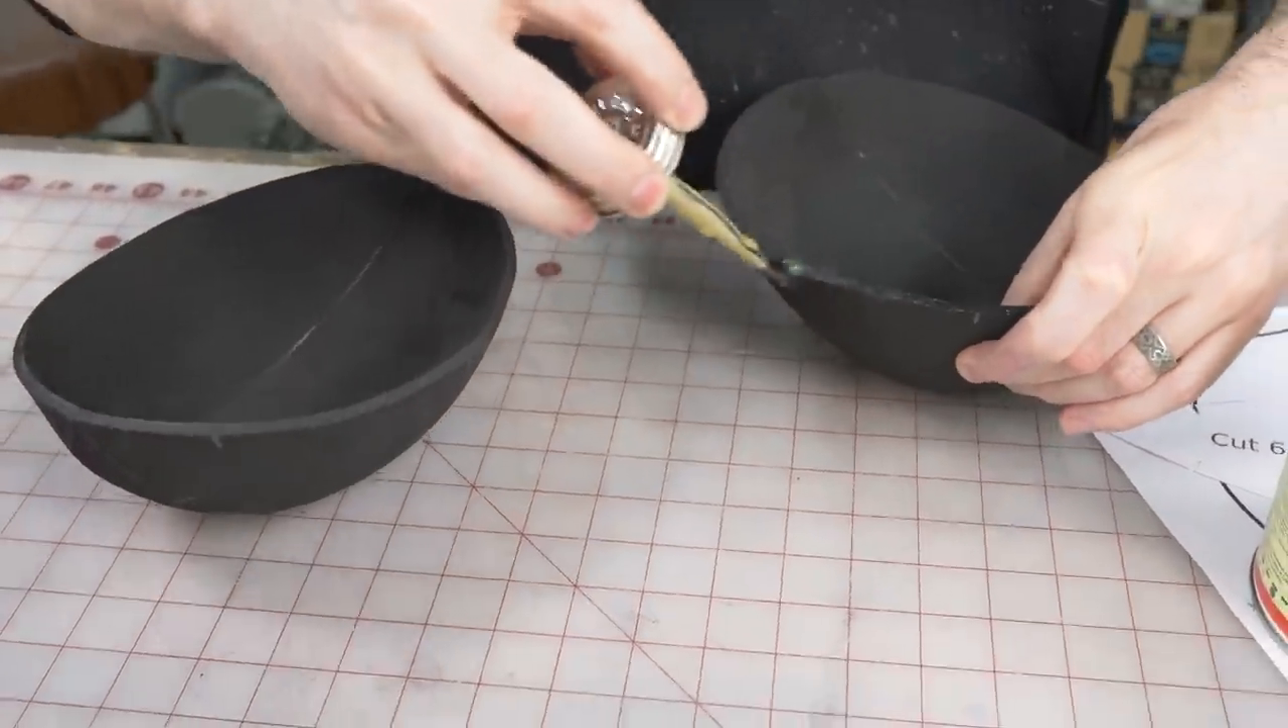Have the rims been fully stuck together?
No.